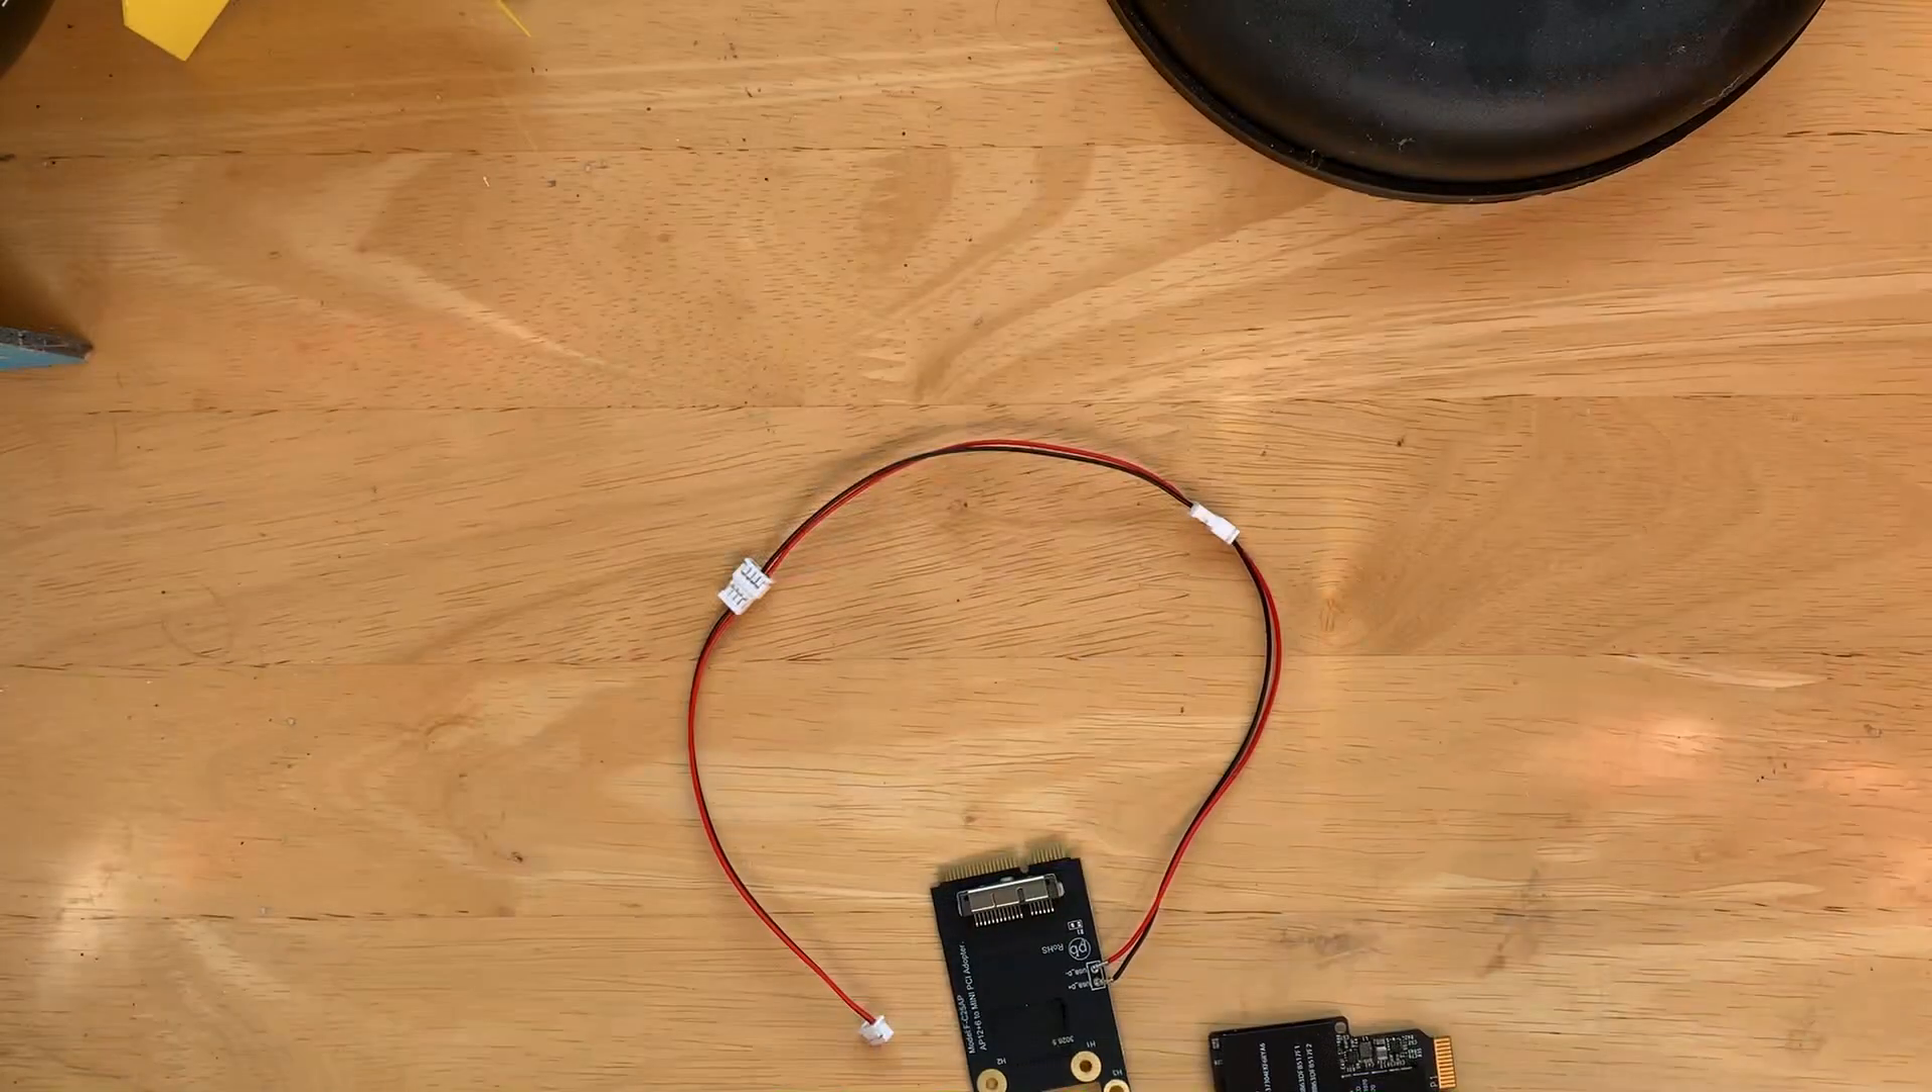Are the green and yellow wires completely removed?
Yes.